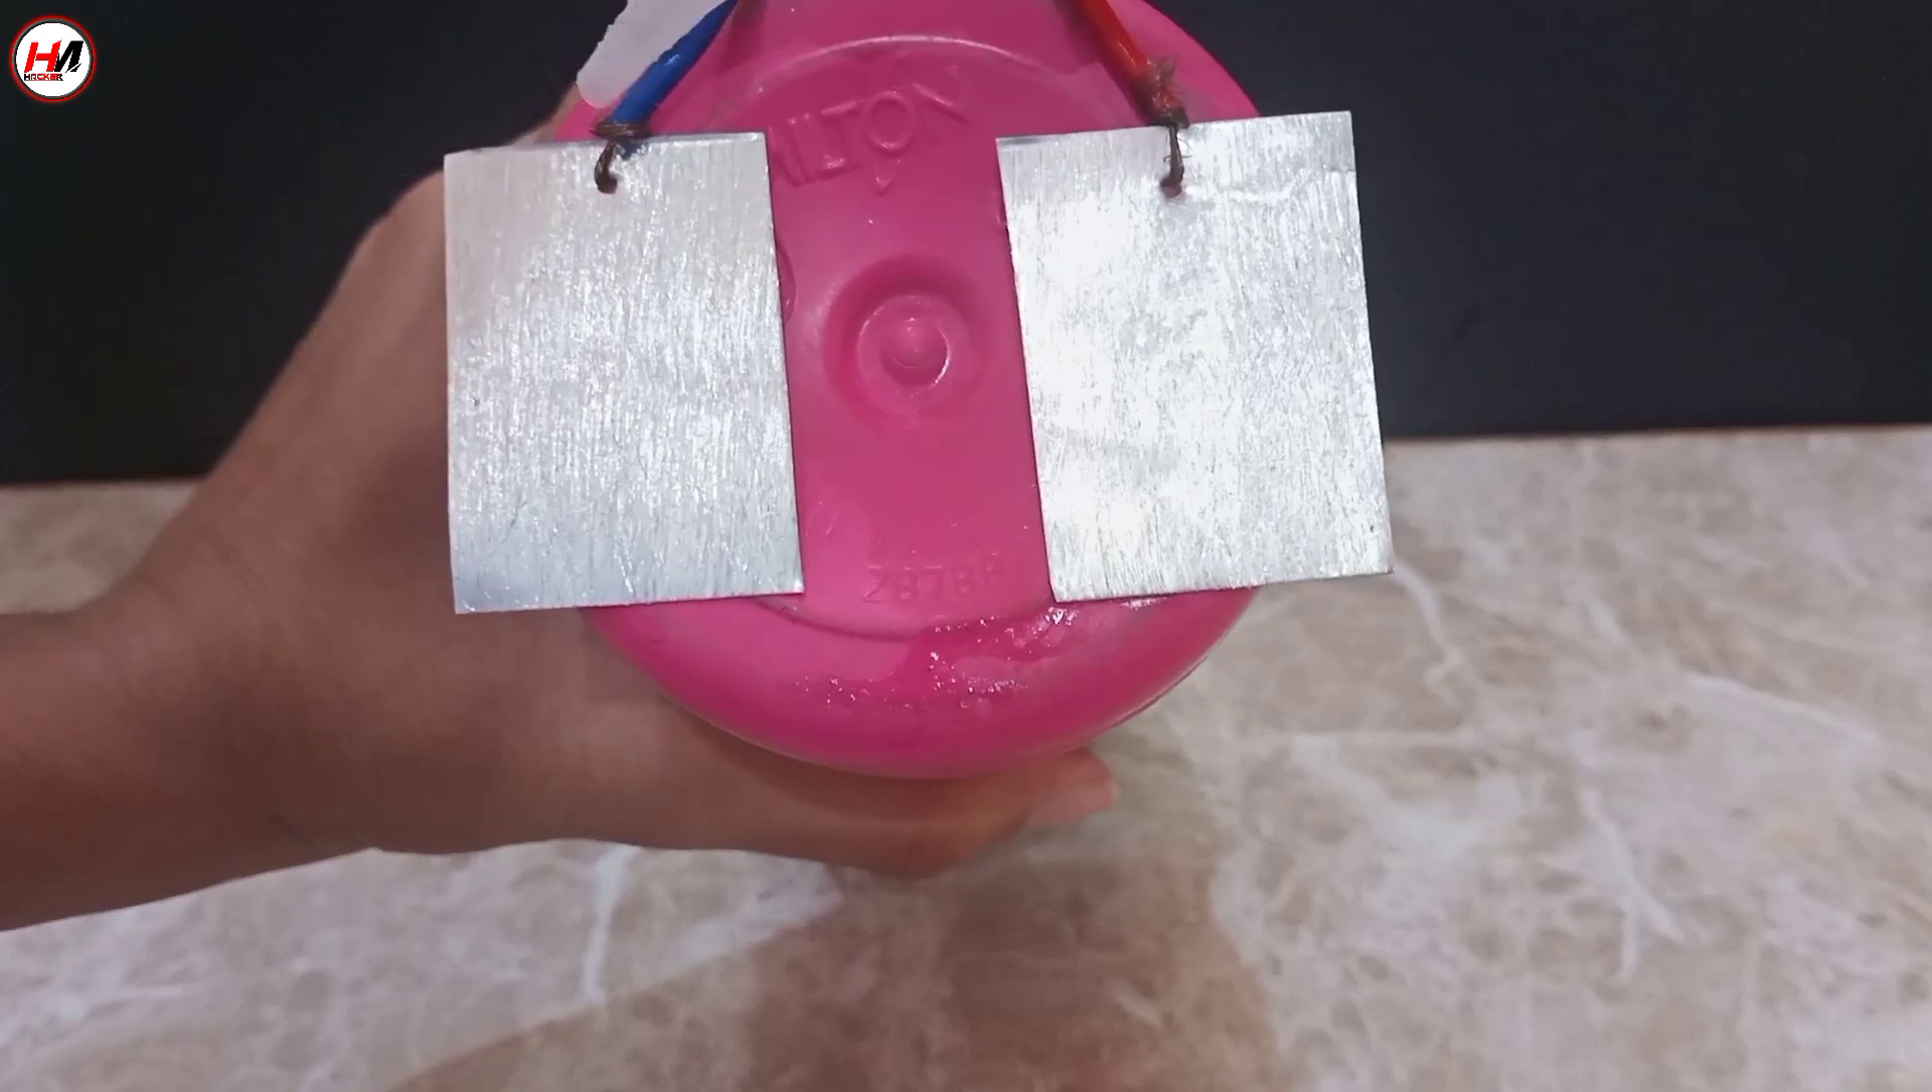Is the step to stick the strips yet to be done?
No.